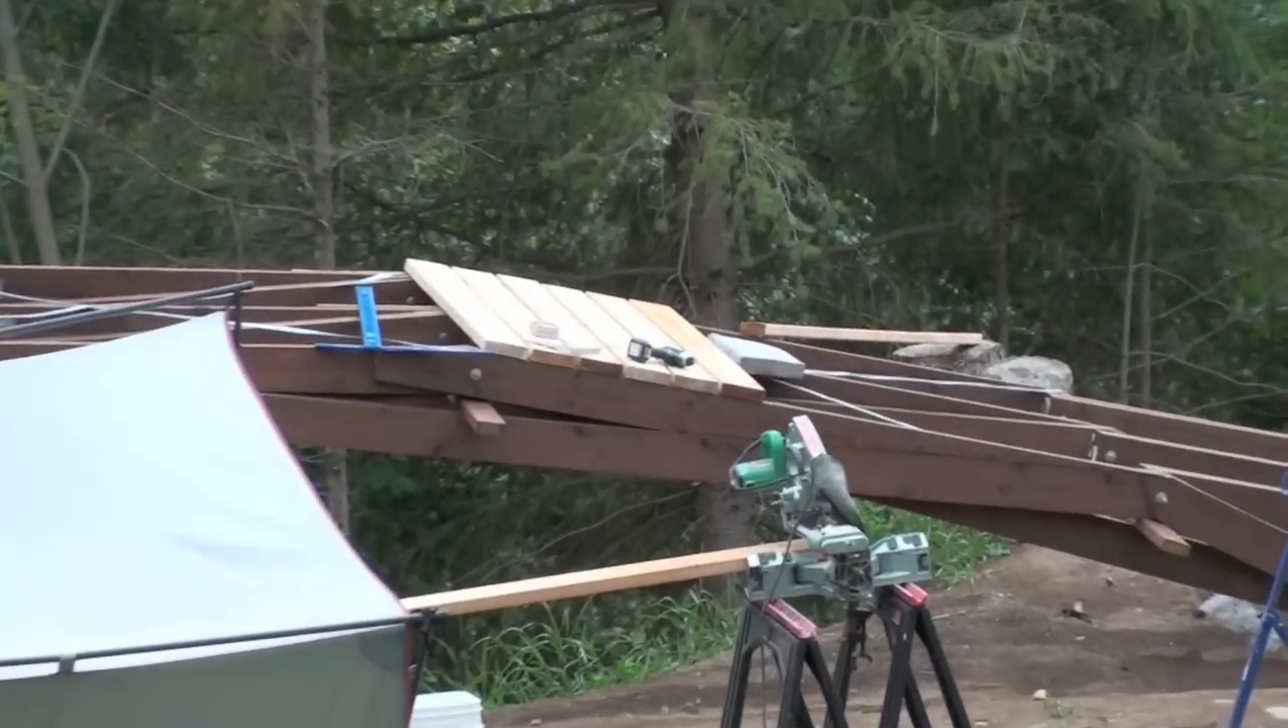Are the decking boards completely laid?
No.